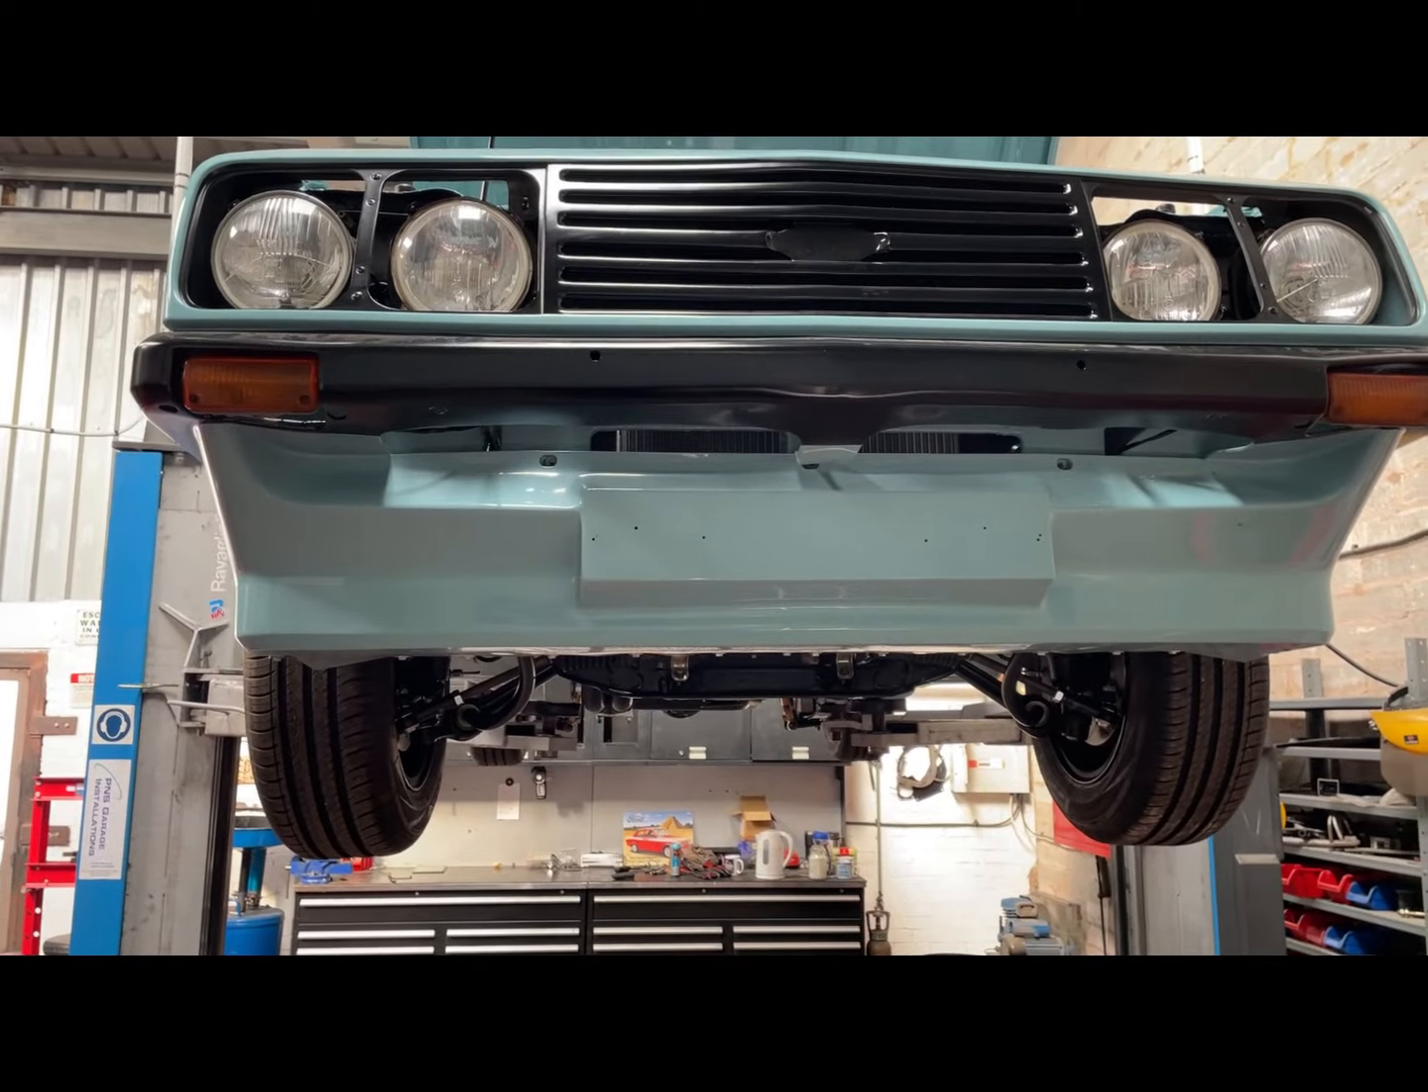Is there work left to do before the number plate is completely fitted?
Yes.